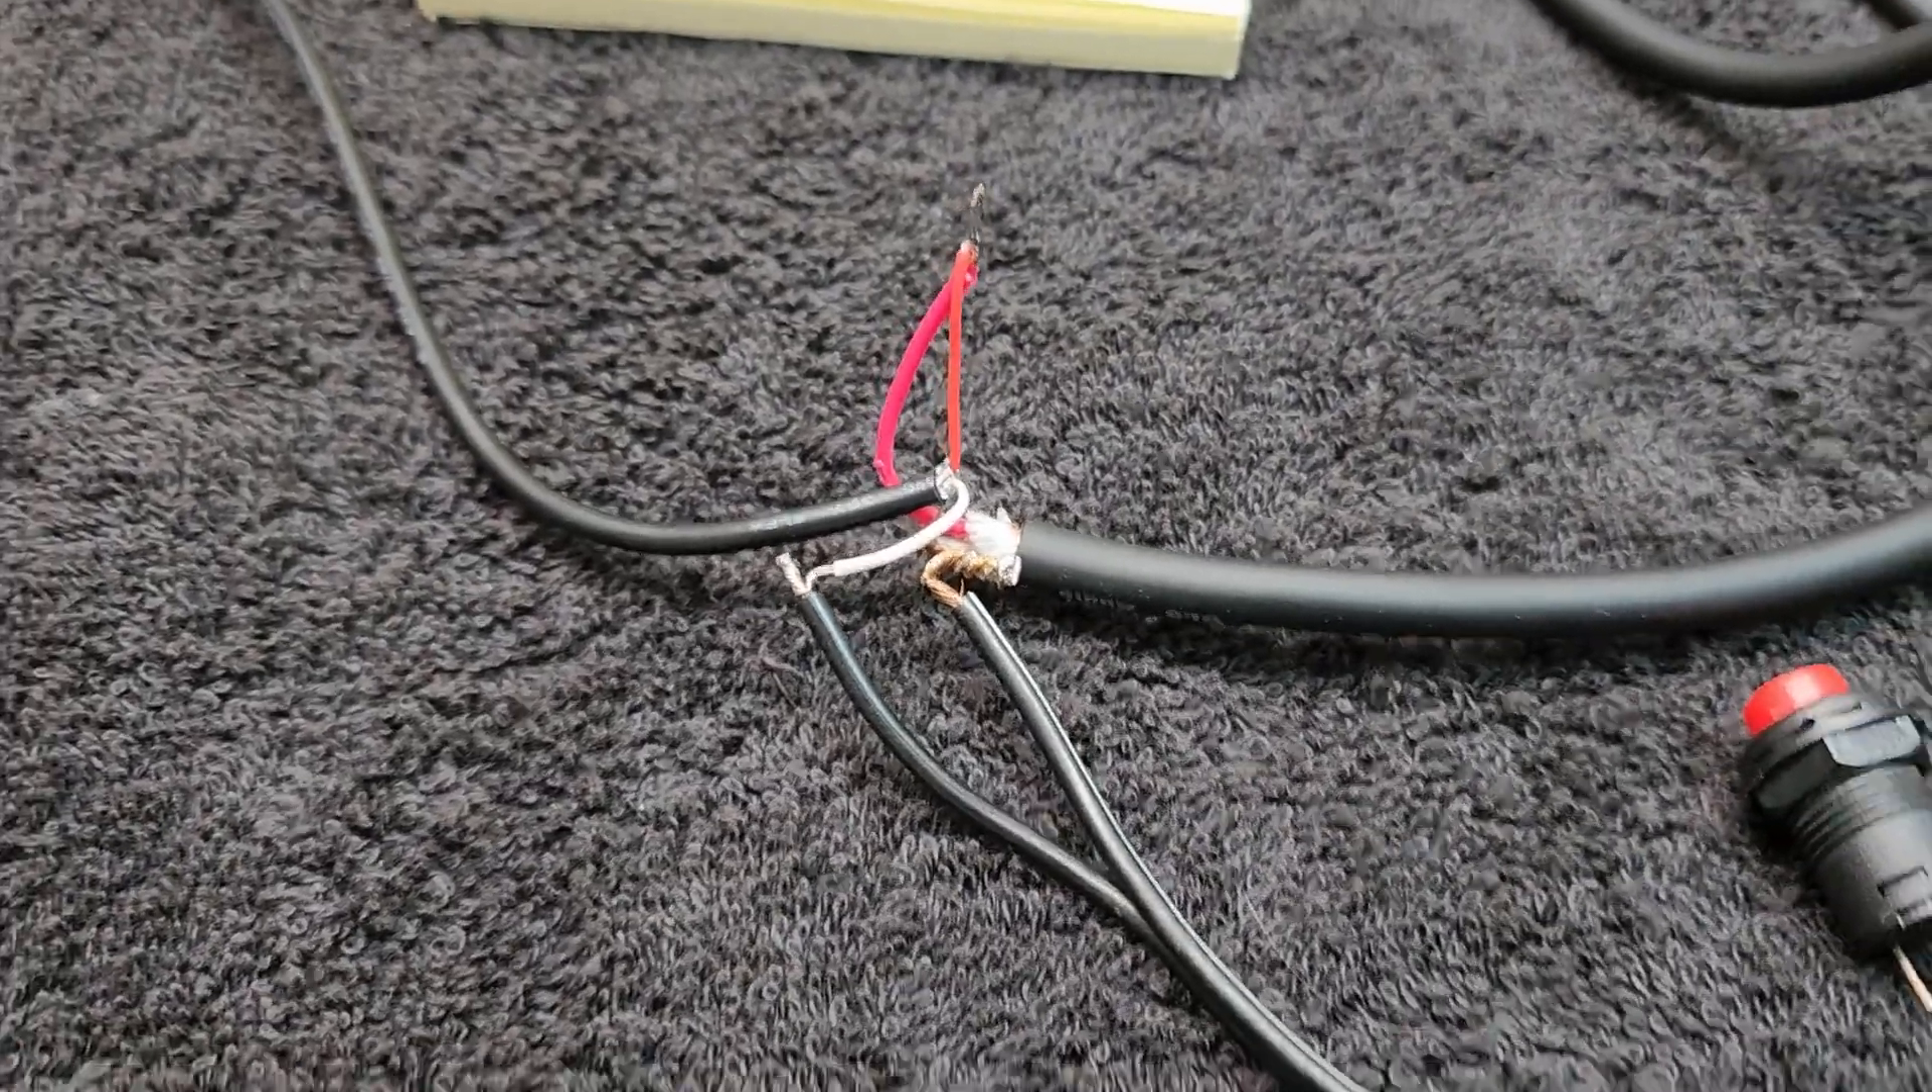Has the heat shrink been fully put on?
No.